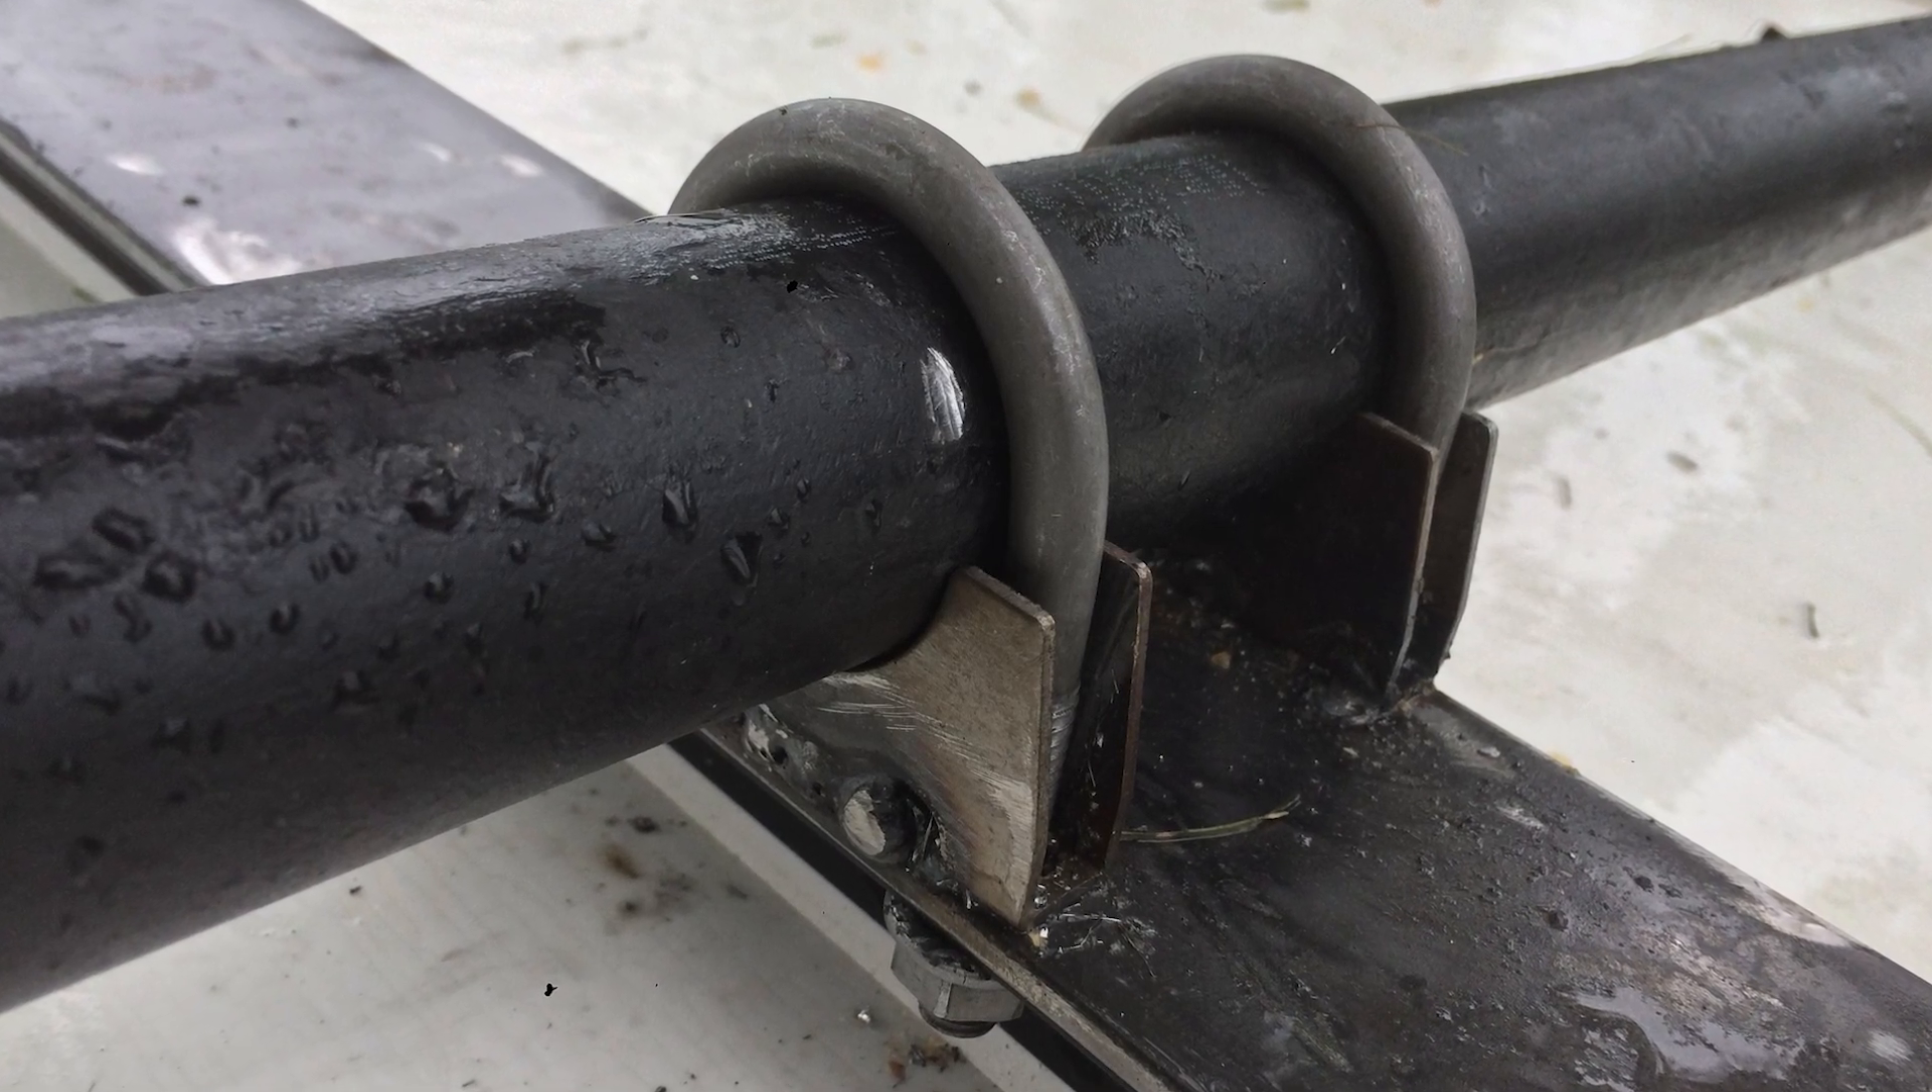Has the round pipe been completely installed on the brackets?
Yes.